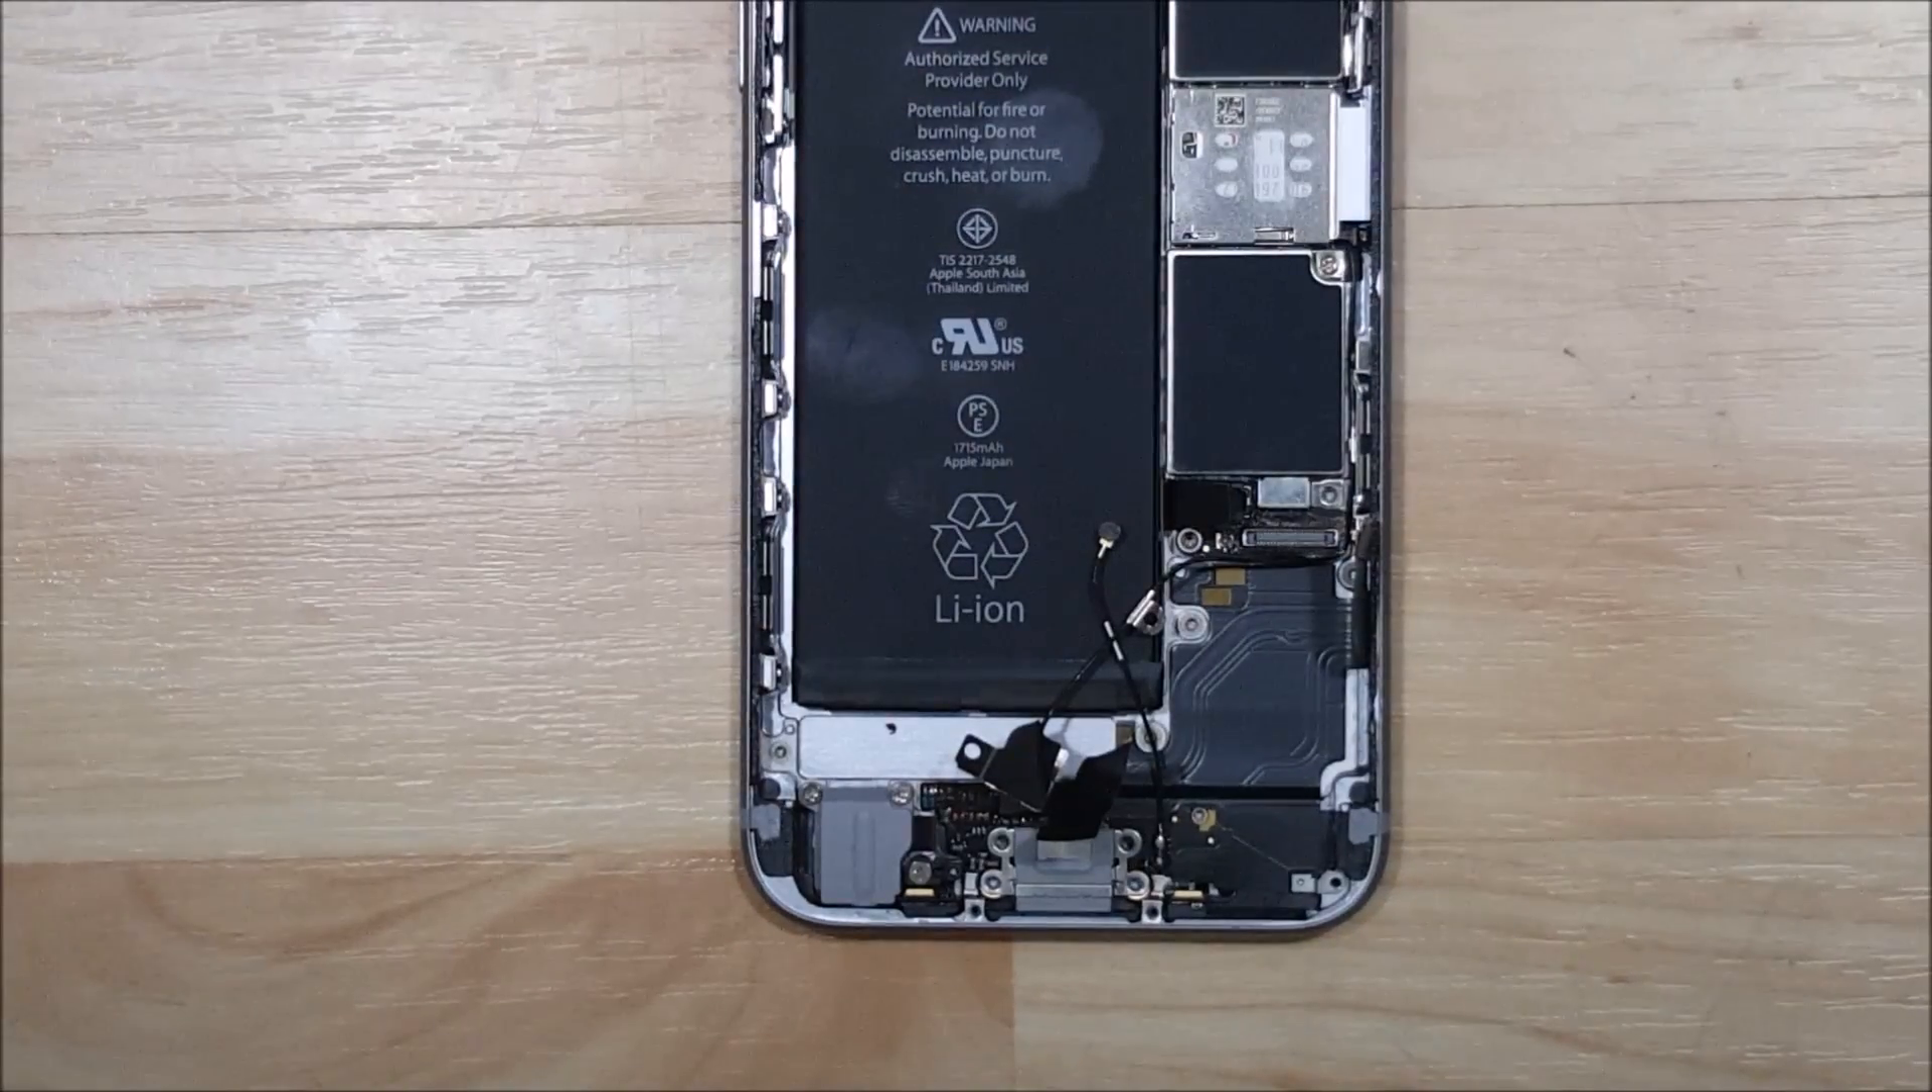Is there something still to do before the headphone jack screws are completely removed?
Yes.